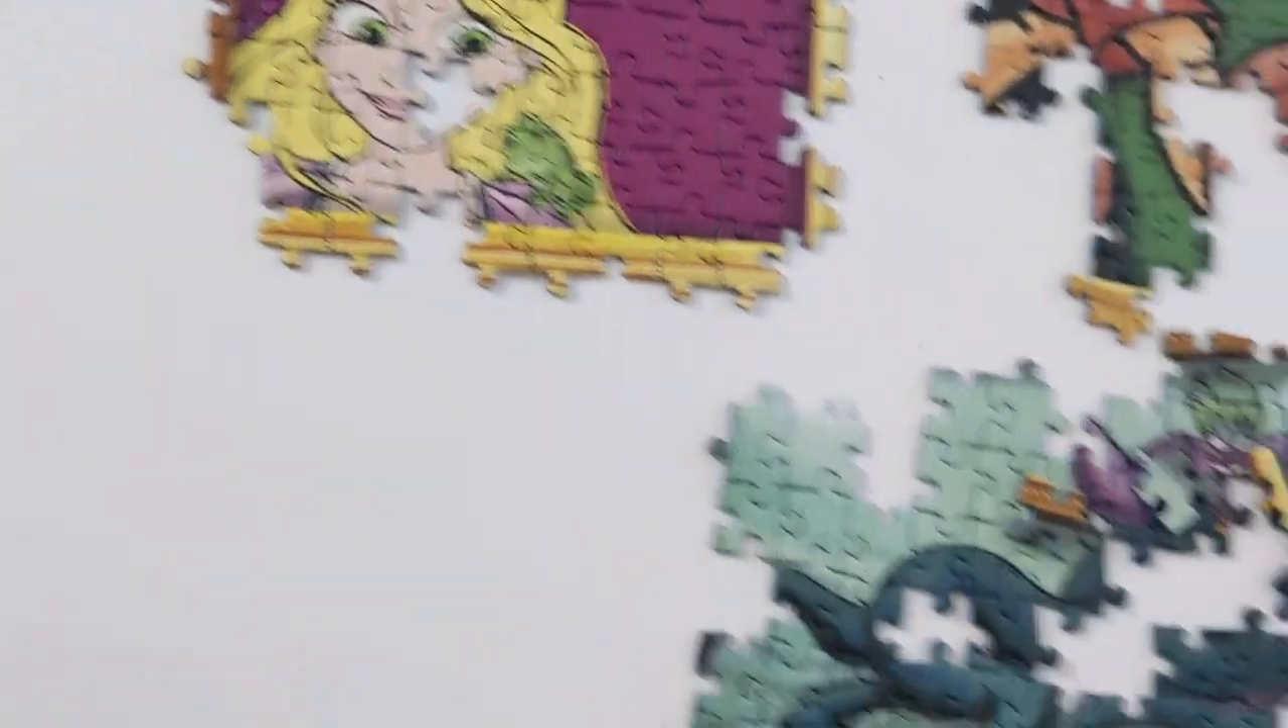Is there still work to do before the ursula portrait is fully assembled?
Yes.